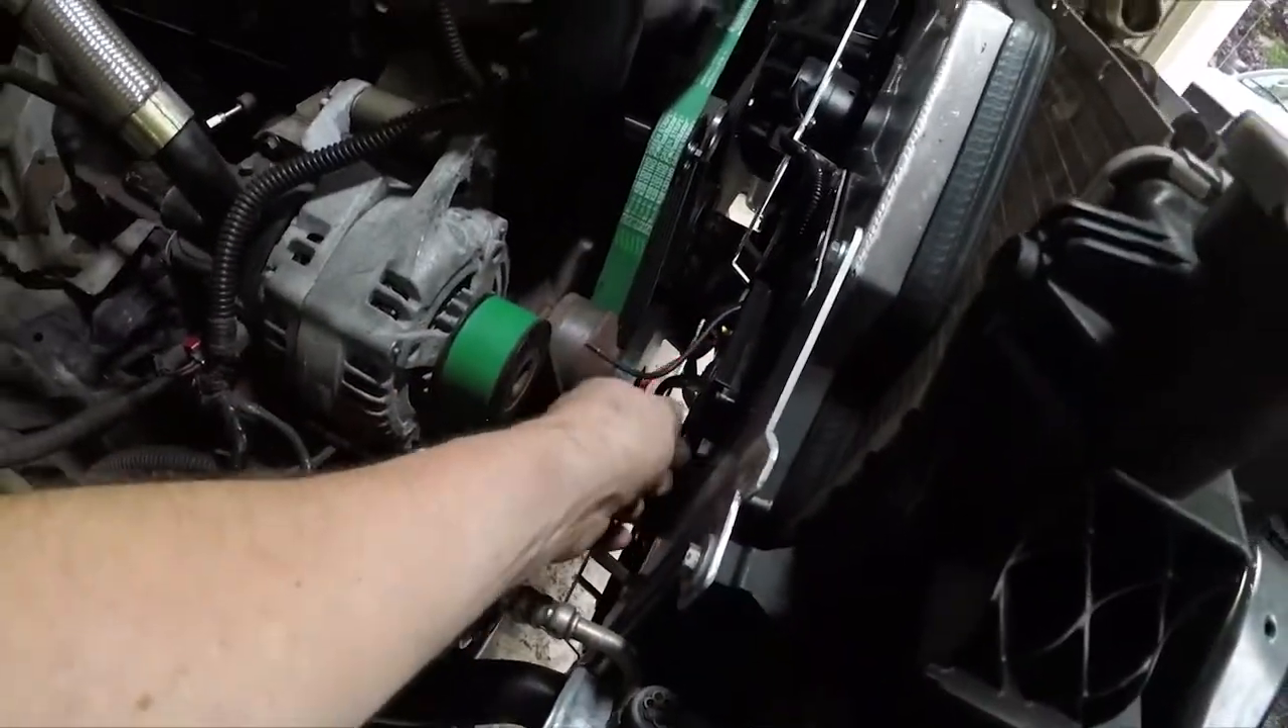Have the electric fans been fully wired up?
No.